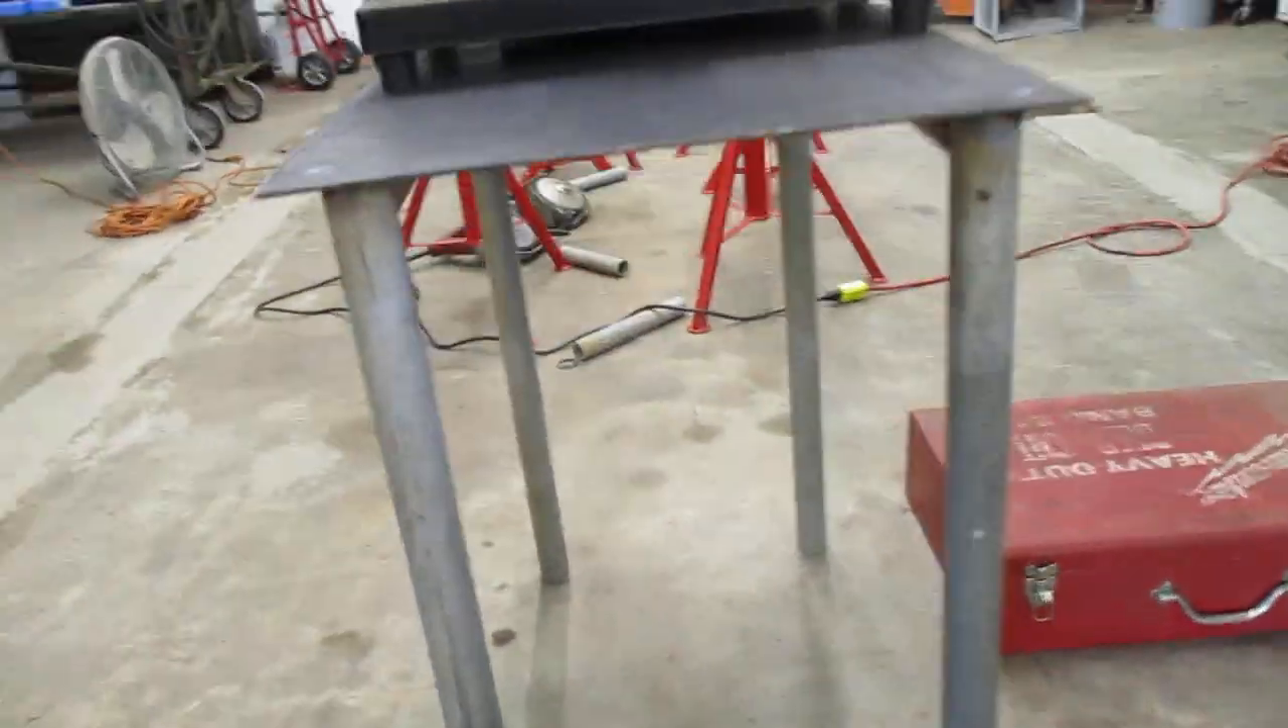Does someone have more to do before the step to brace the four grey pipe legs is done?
Yes.